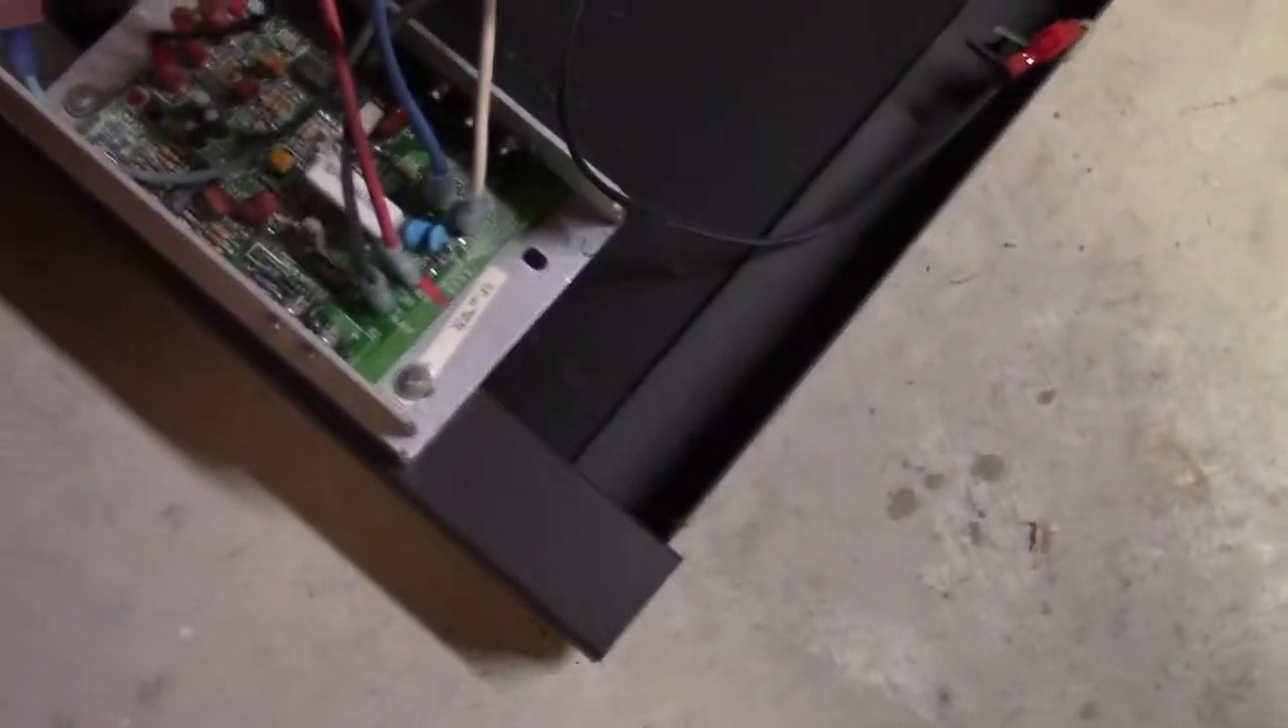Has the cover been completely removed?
Yes.